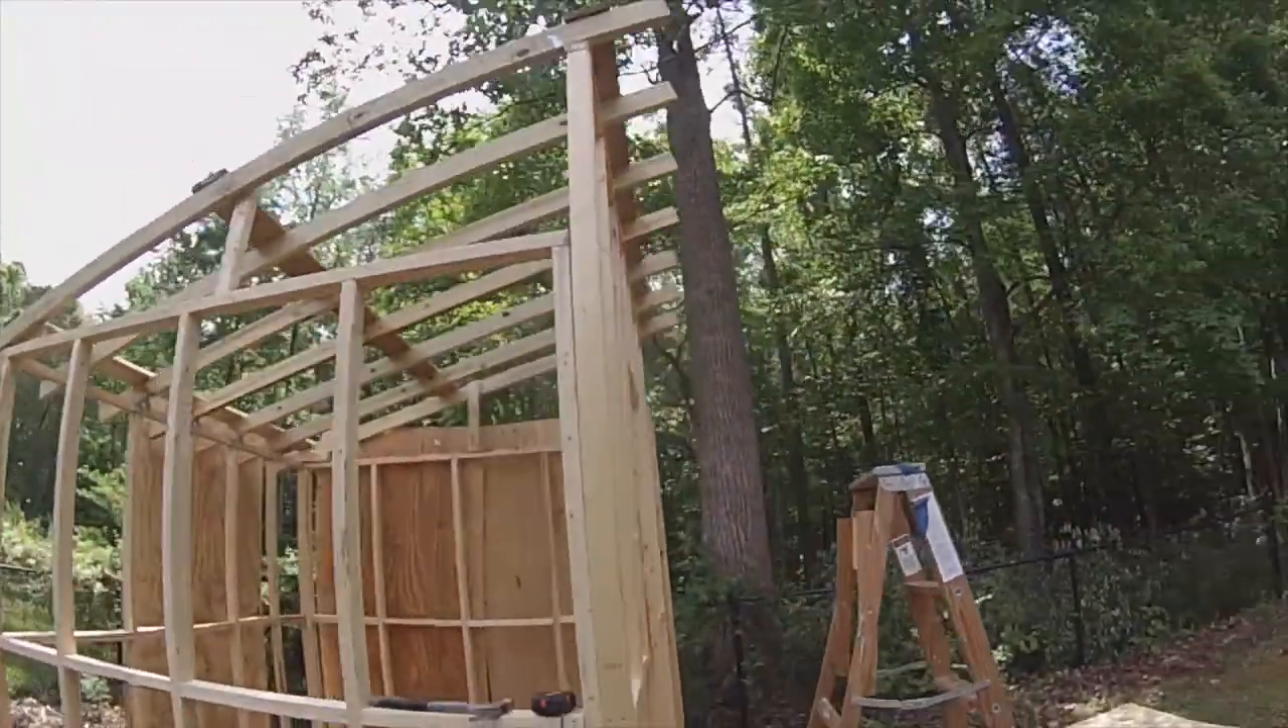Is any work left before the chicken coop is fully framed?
No.